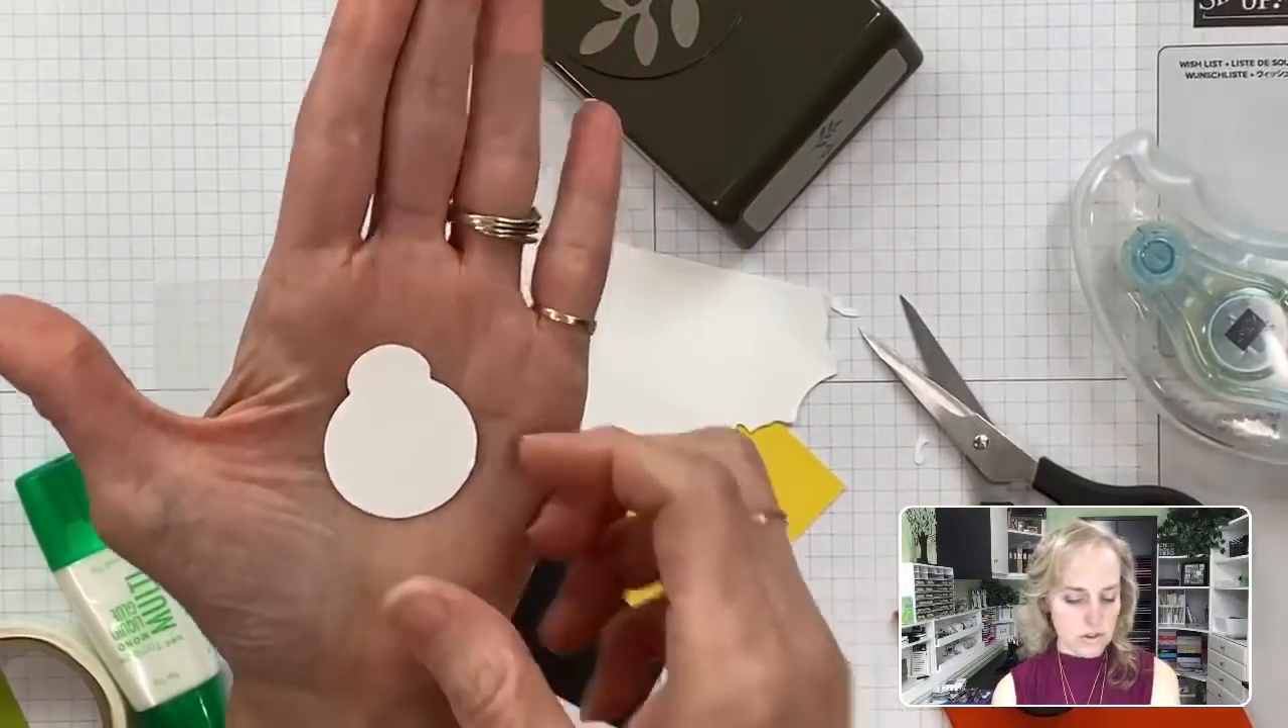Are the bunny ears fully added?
No.